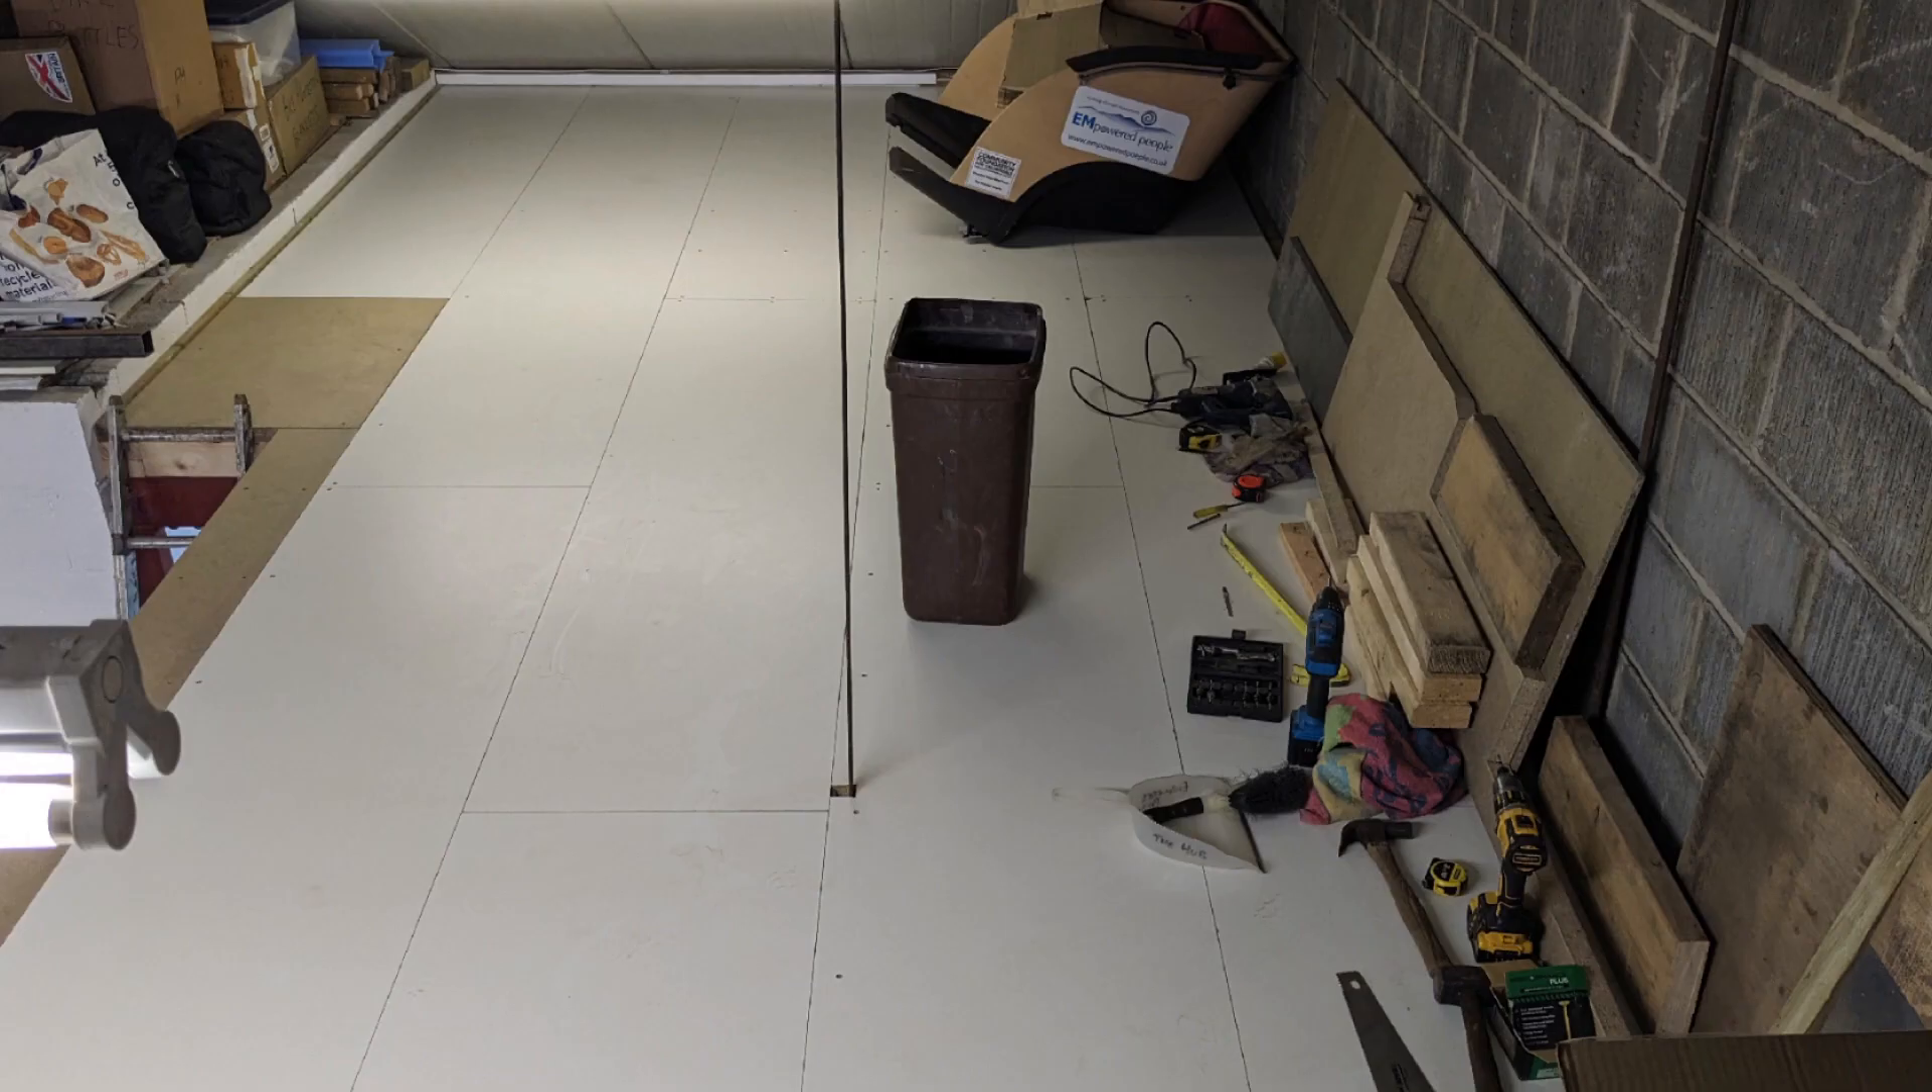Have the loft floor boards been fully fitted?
Yes.